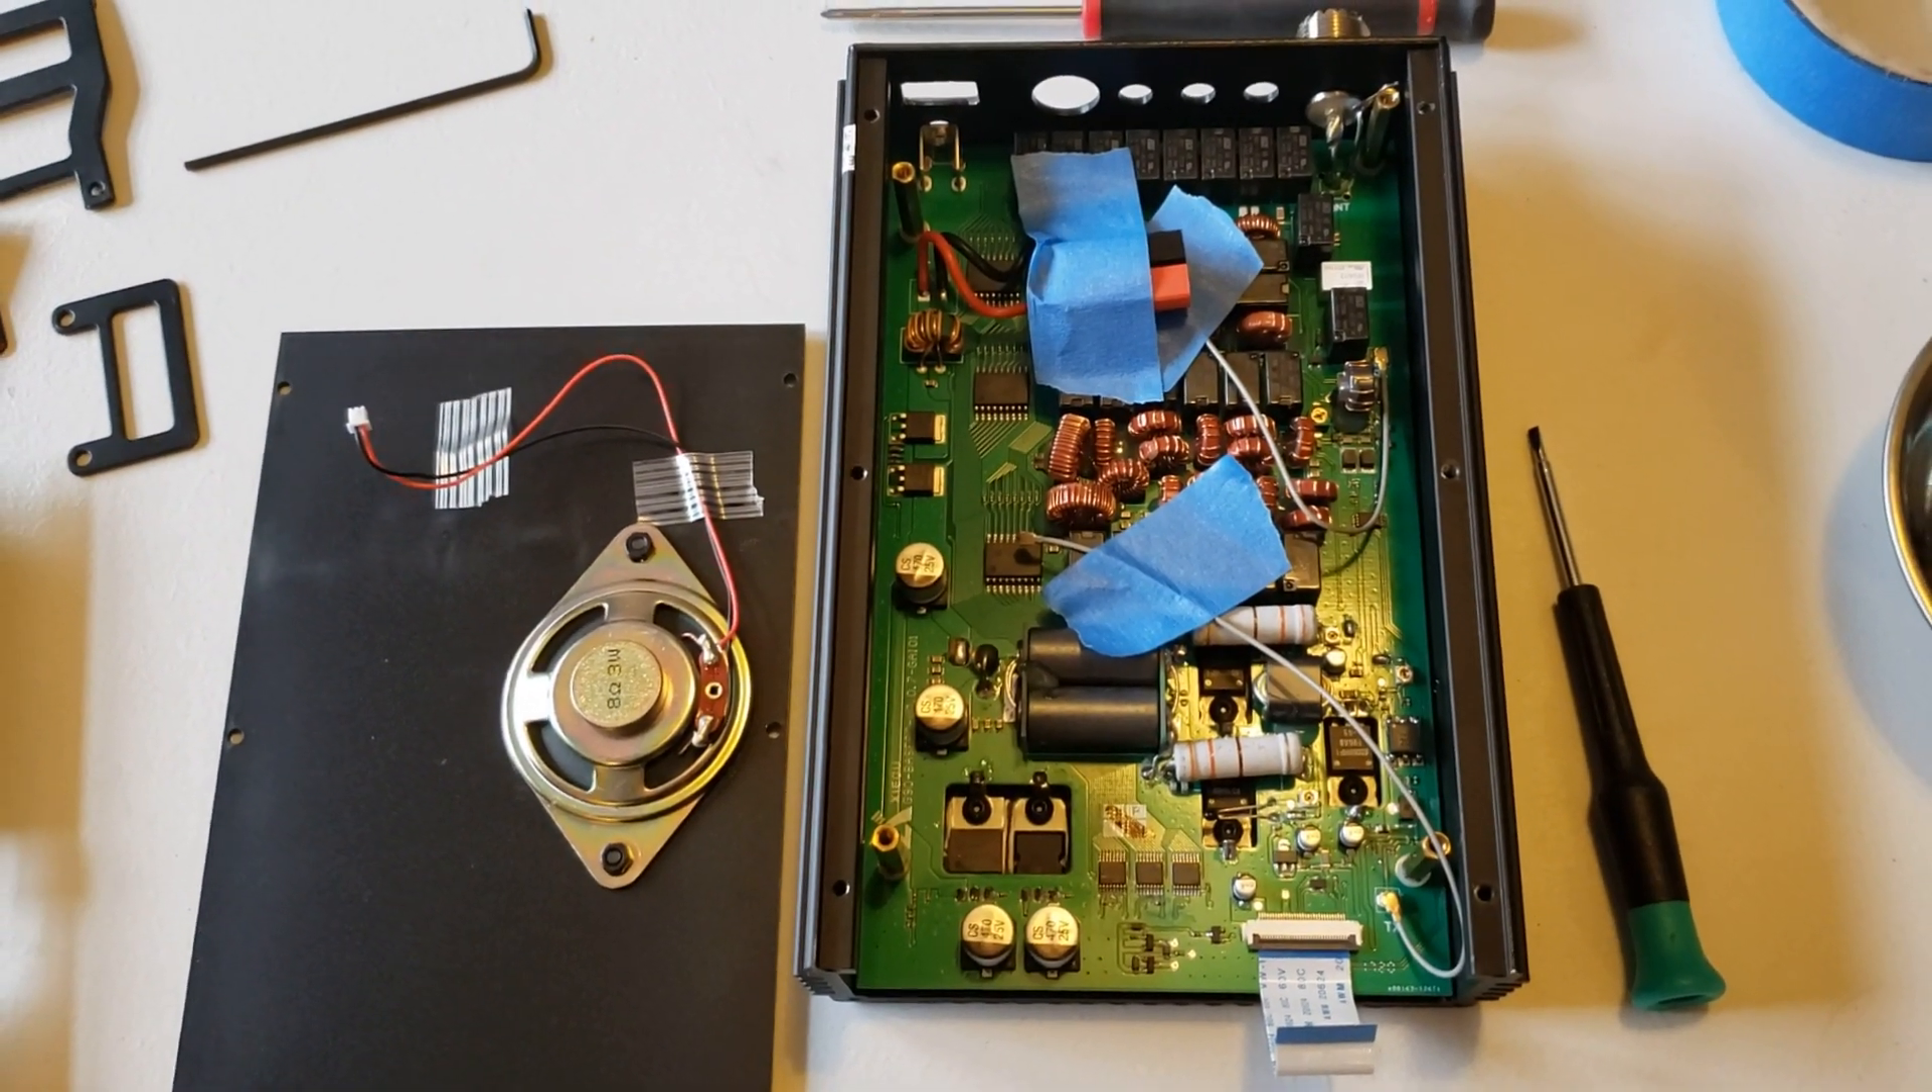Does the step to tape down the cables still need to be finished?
No.